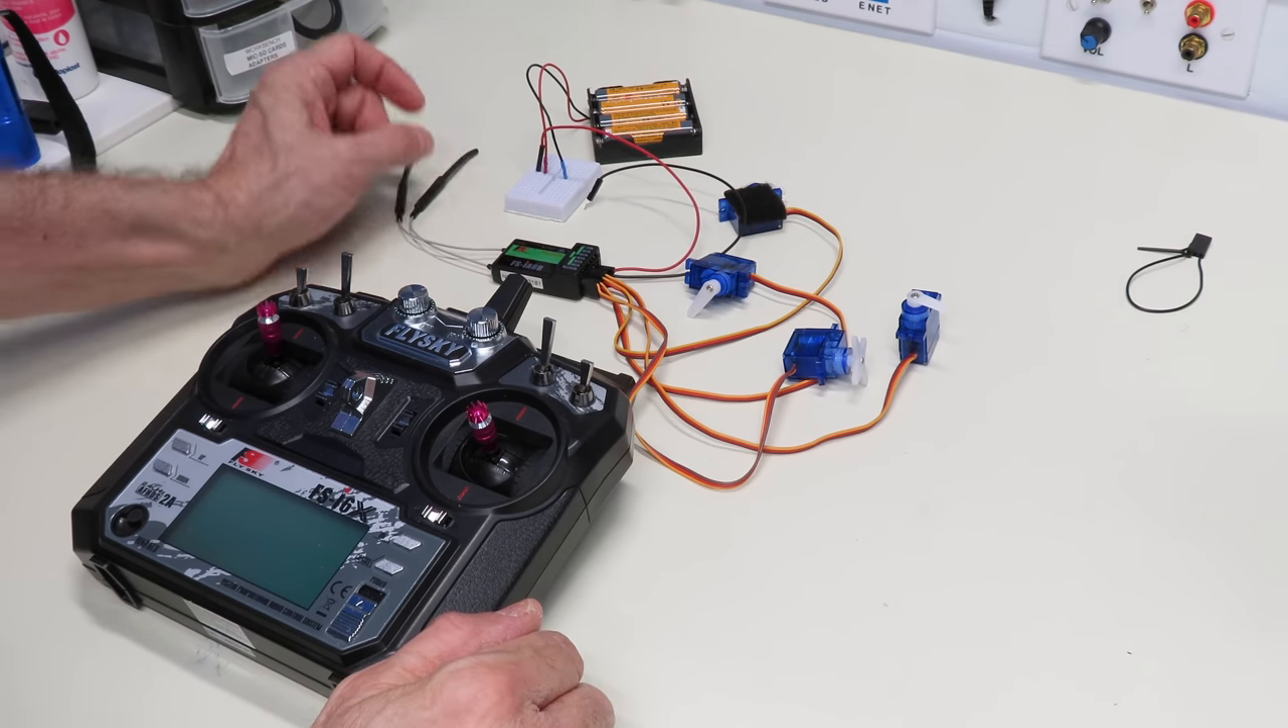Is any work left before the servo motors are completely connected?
No.